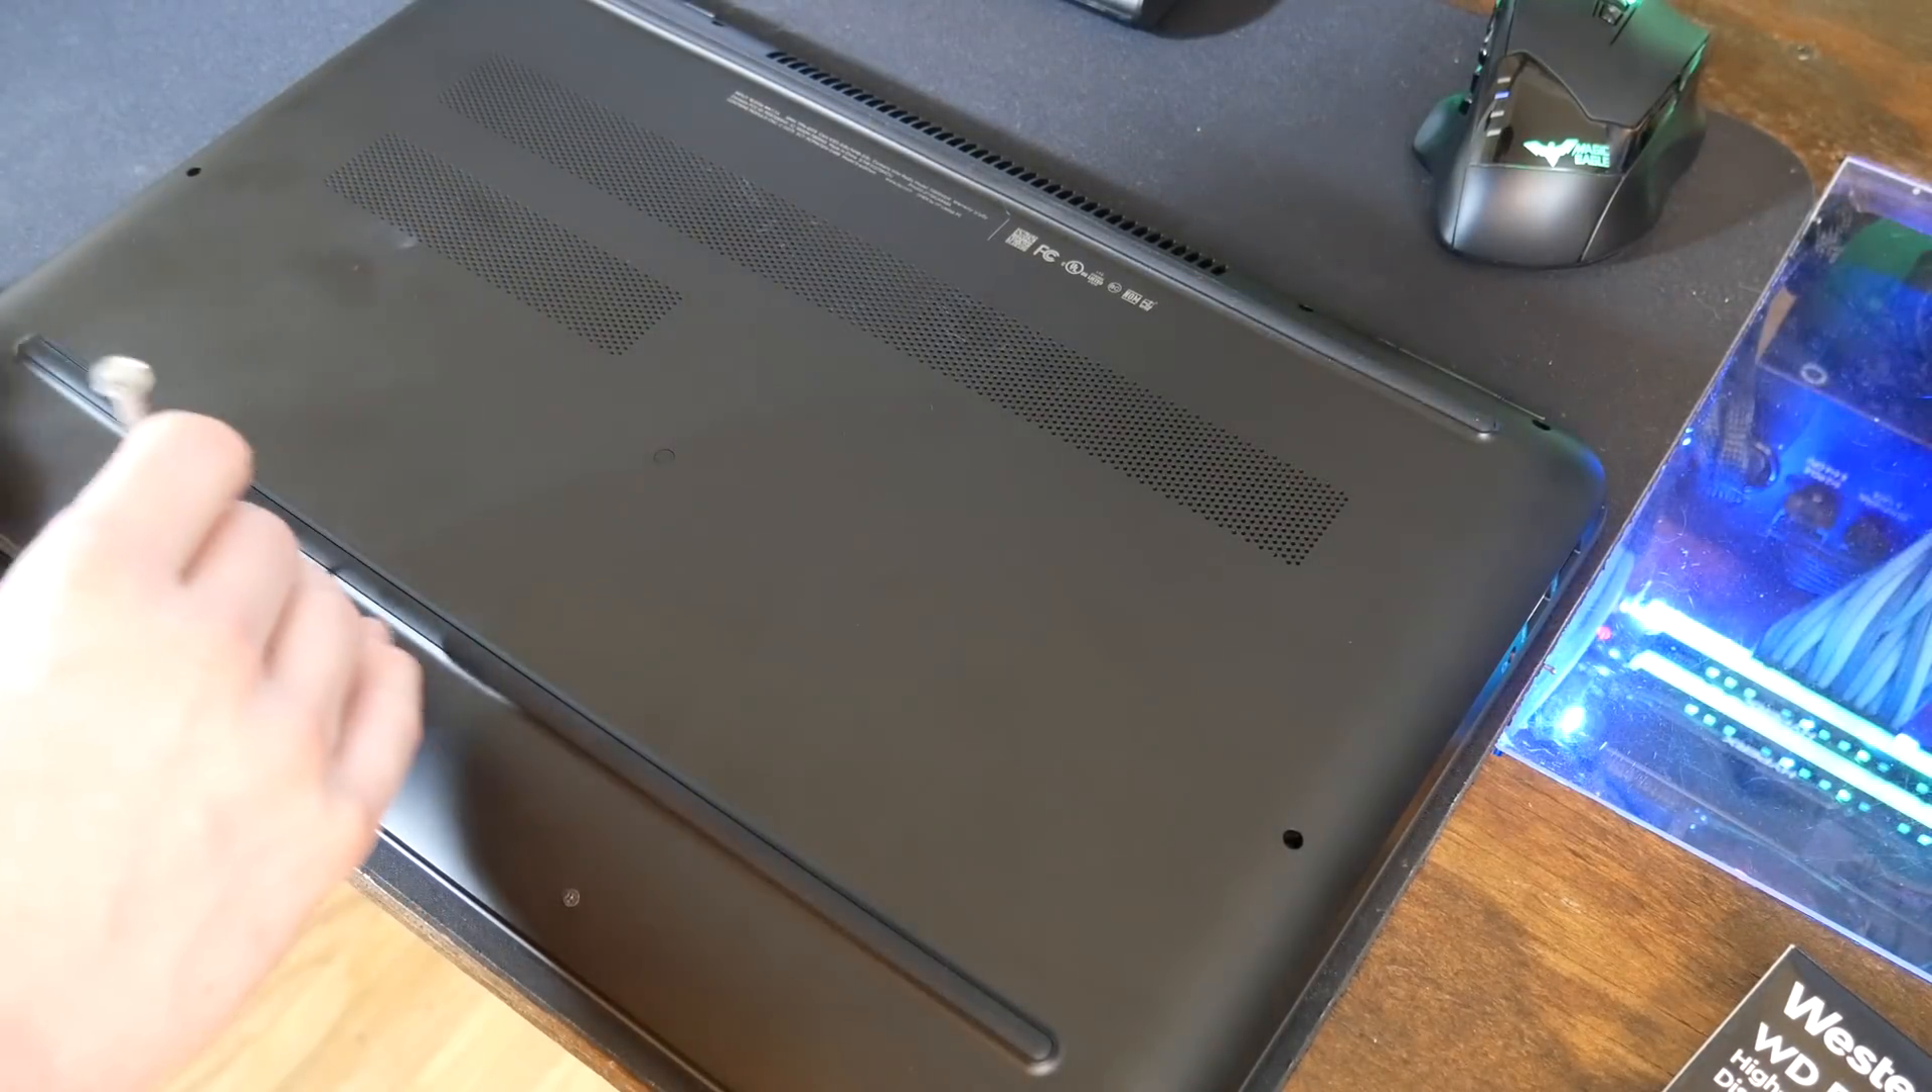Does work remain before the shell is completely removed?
Yes.